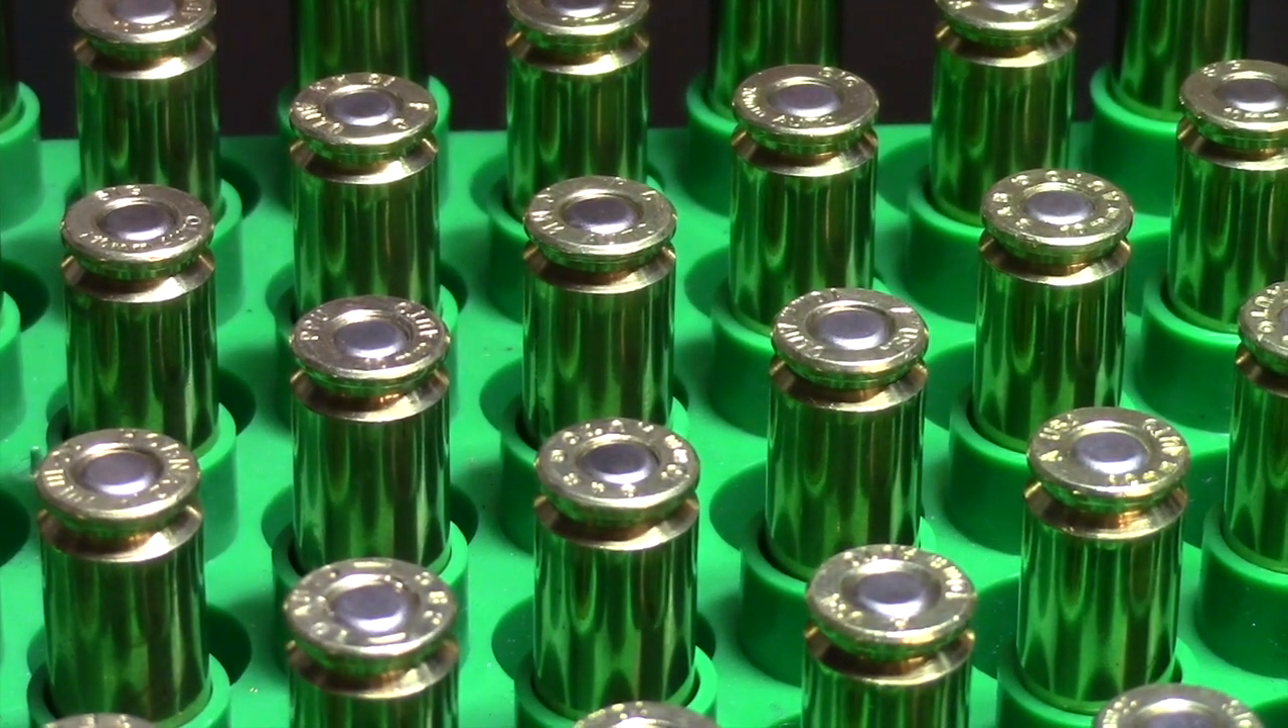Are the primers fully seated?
Yes.